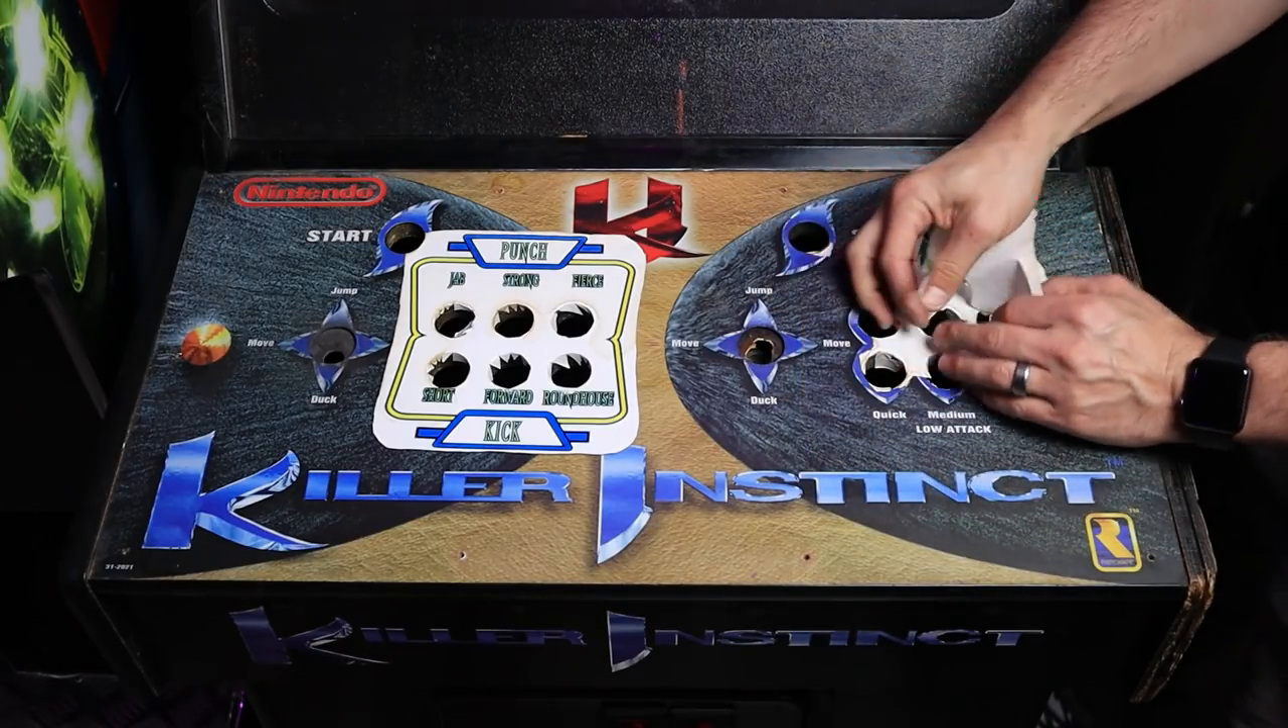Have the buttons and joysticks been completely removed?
Yes.